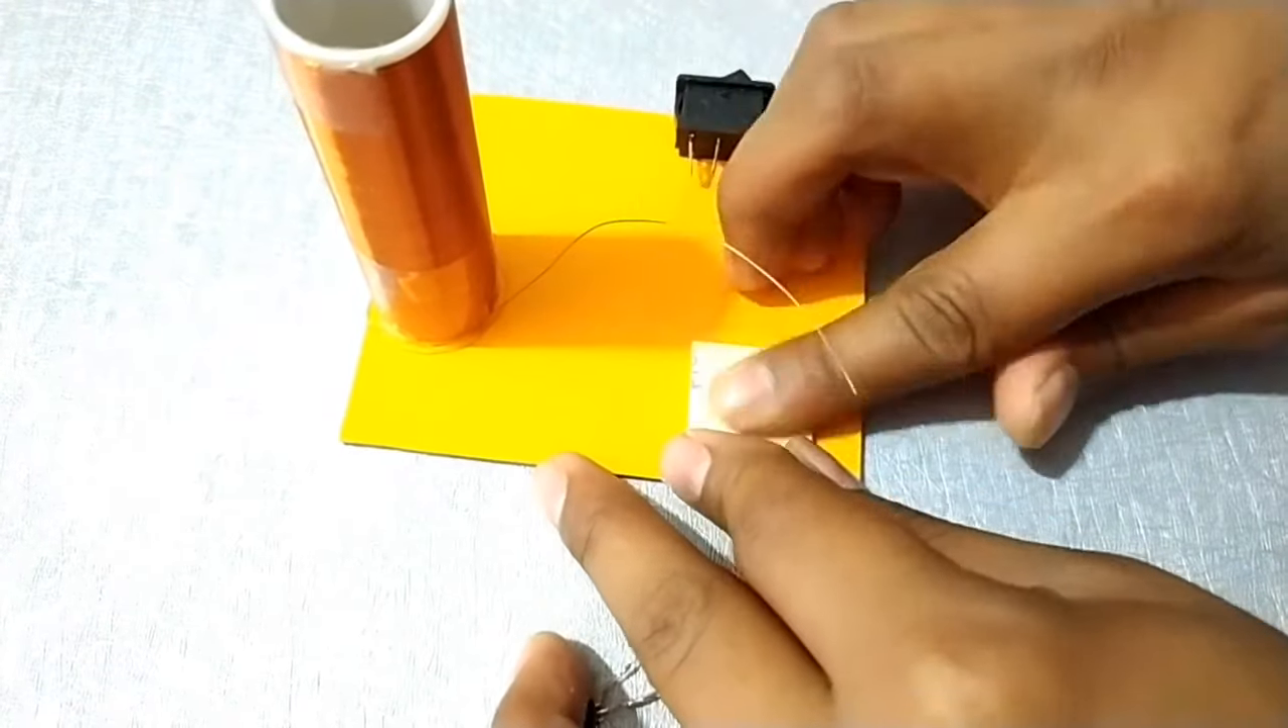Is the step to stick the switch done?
Yes.